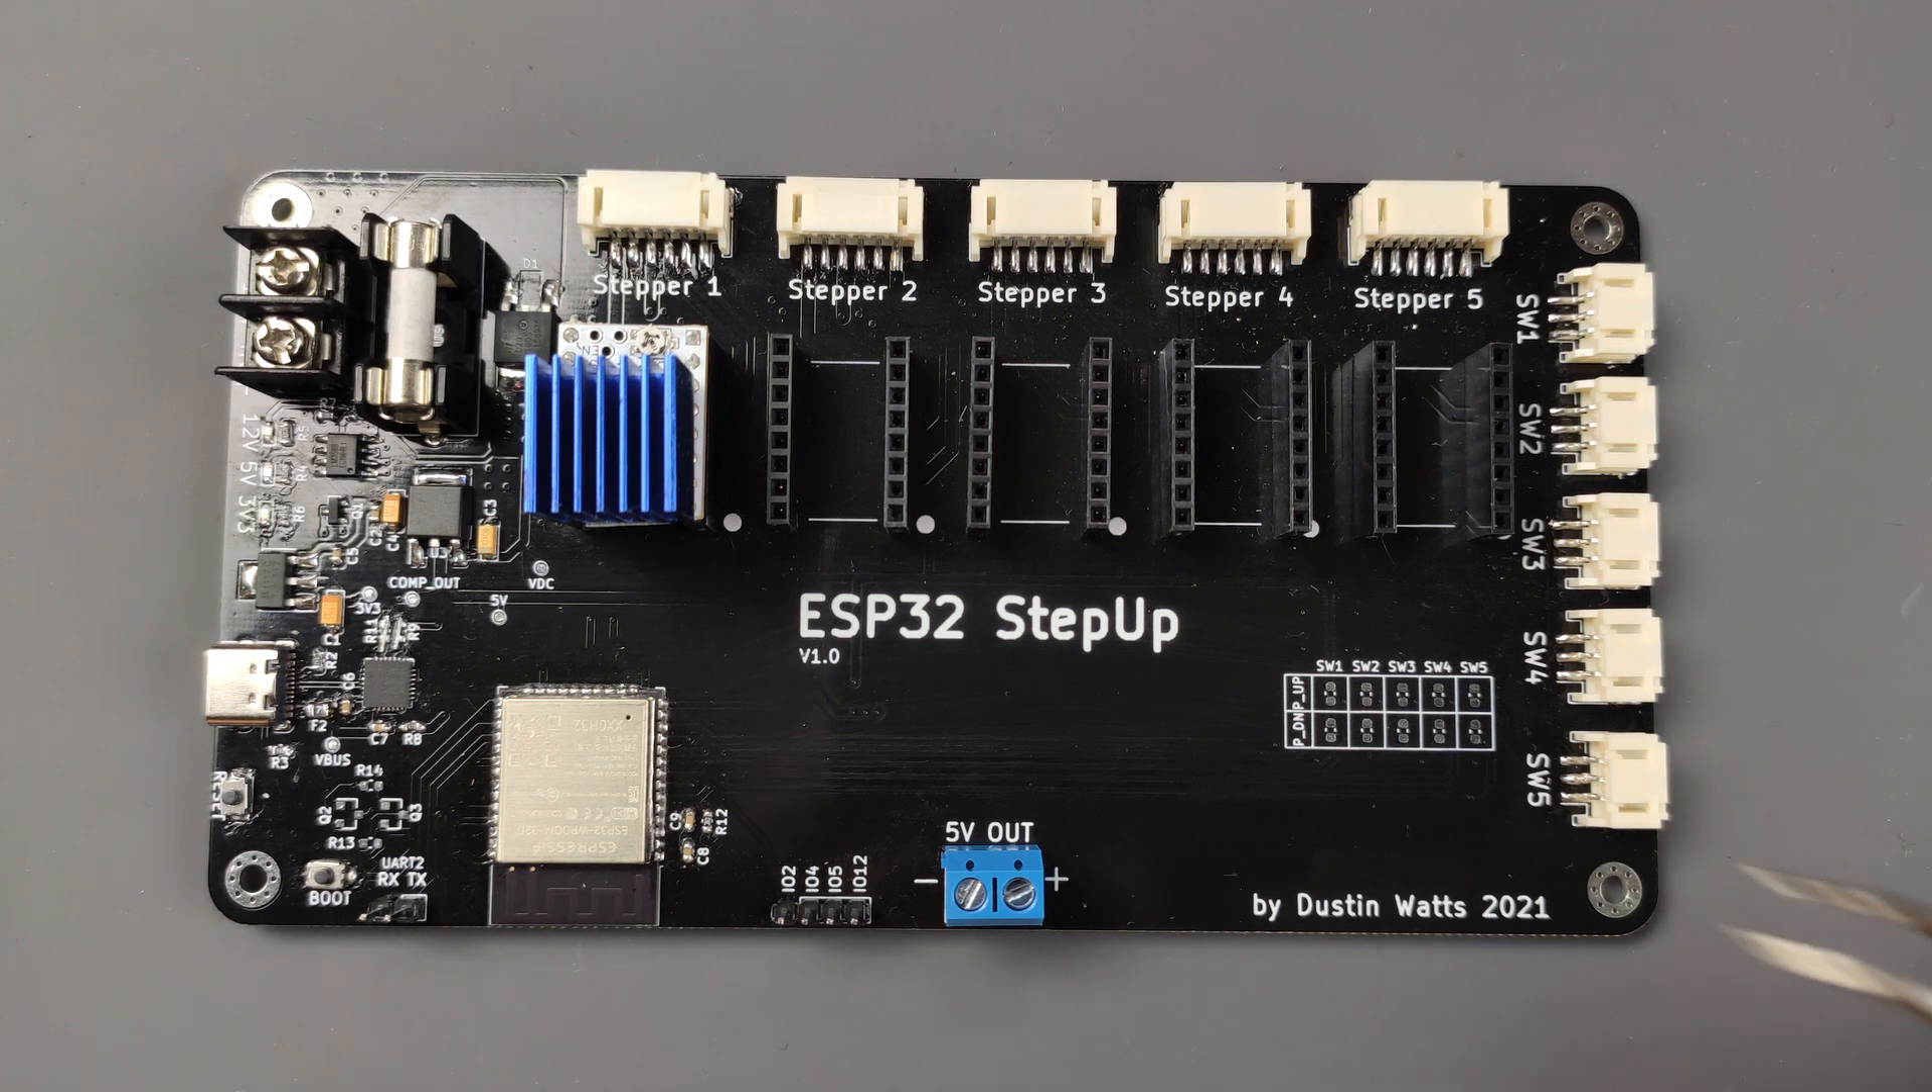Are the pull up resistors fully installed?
No.